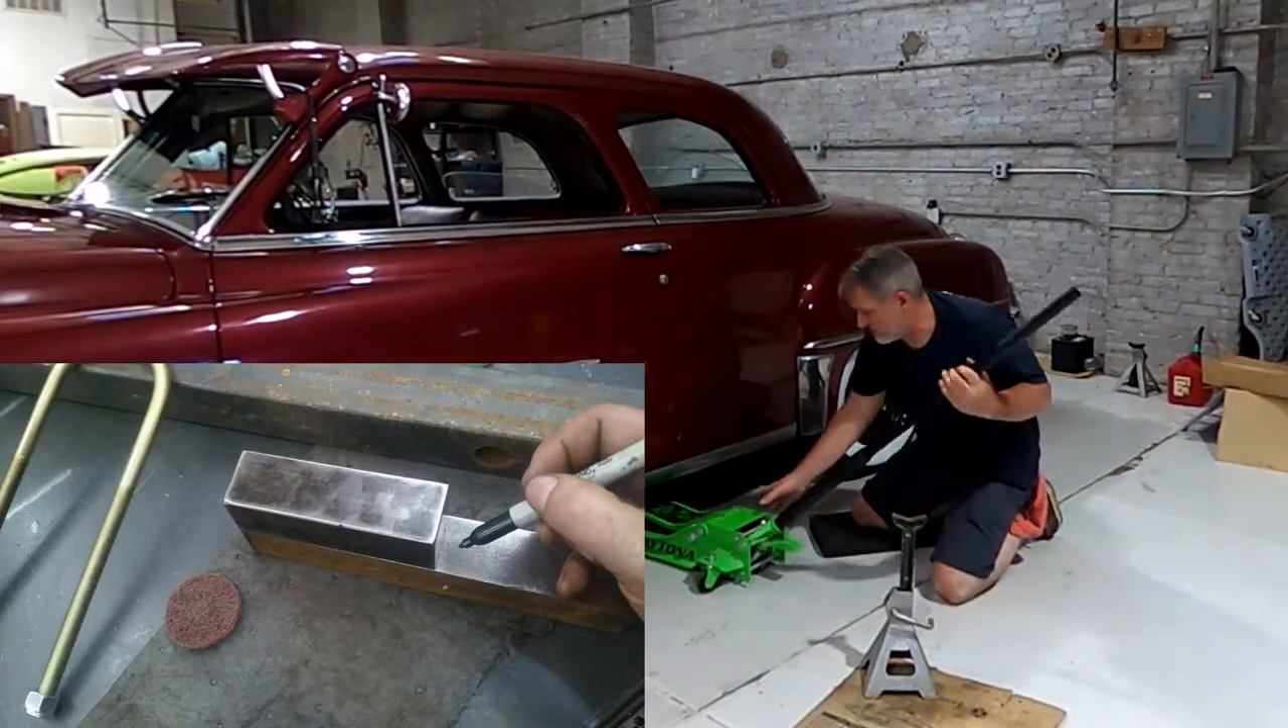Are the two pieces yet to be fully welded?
Yes.